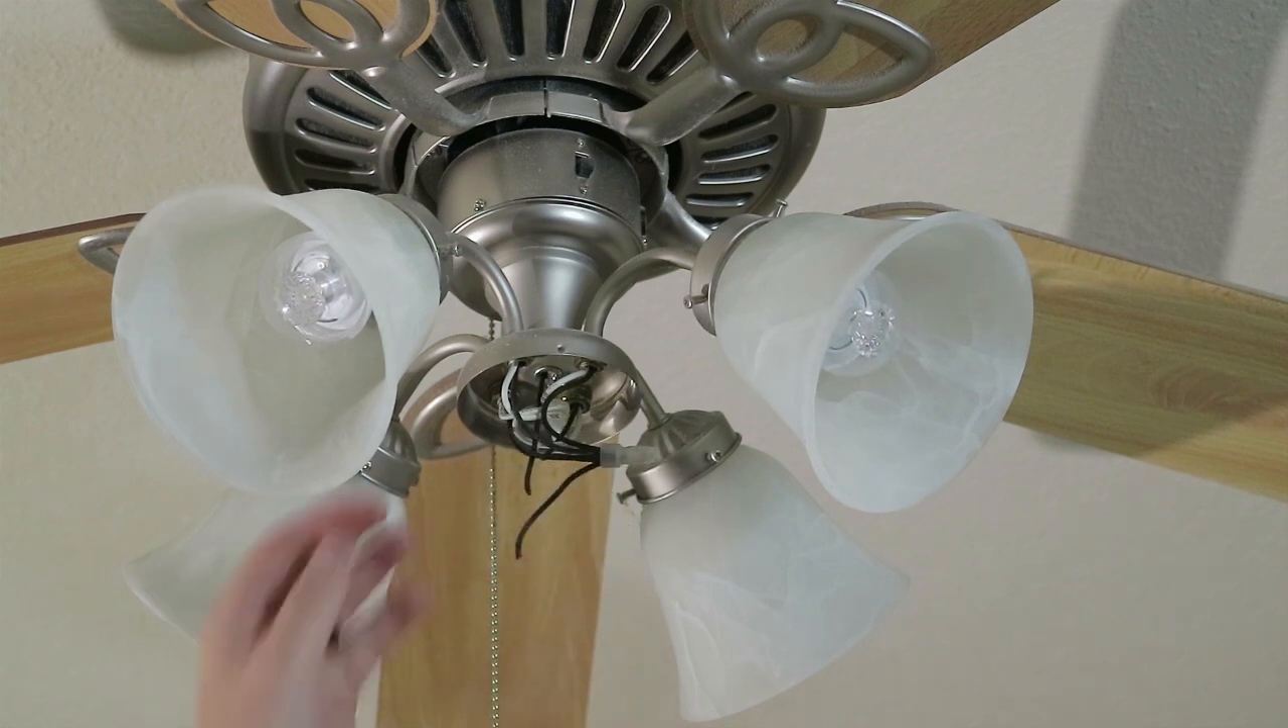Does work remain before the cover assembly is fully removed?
No.